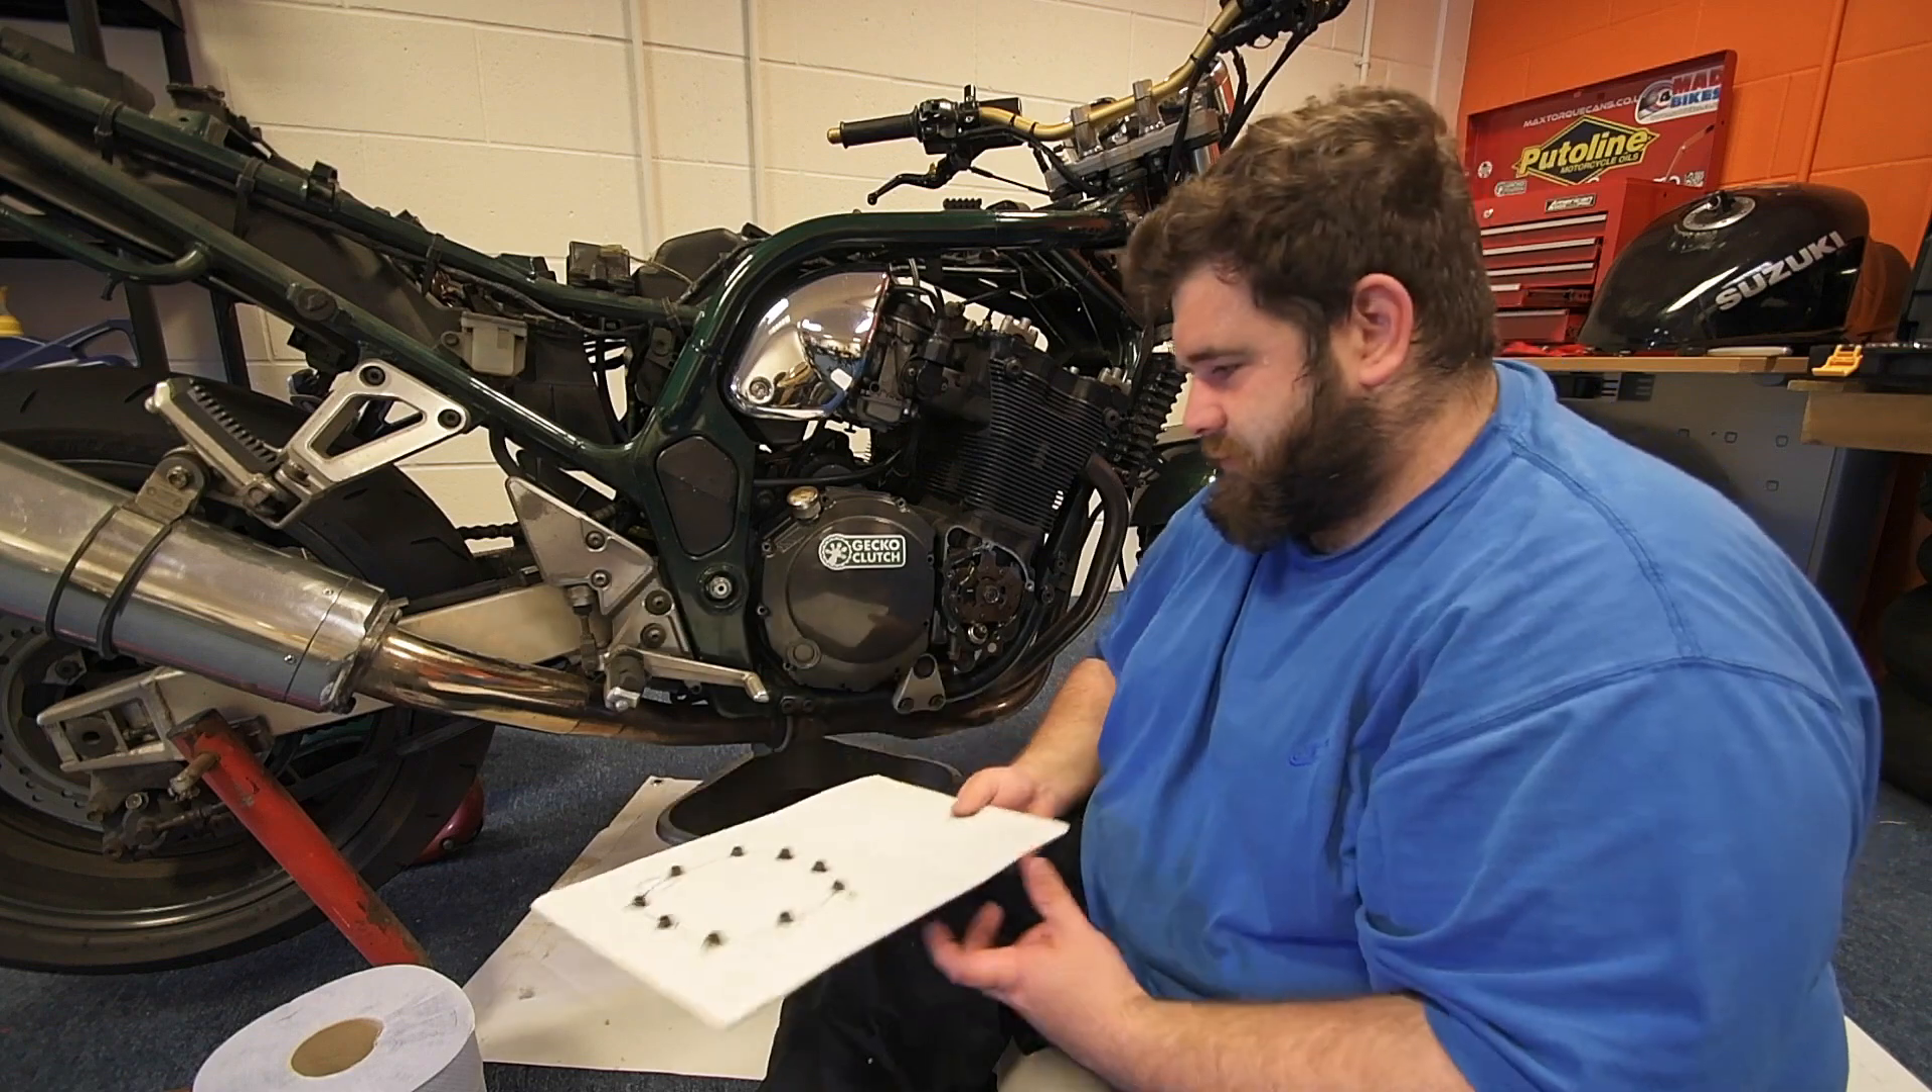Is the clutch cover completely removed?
No.